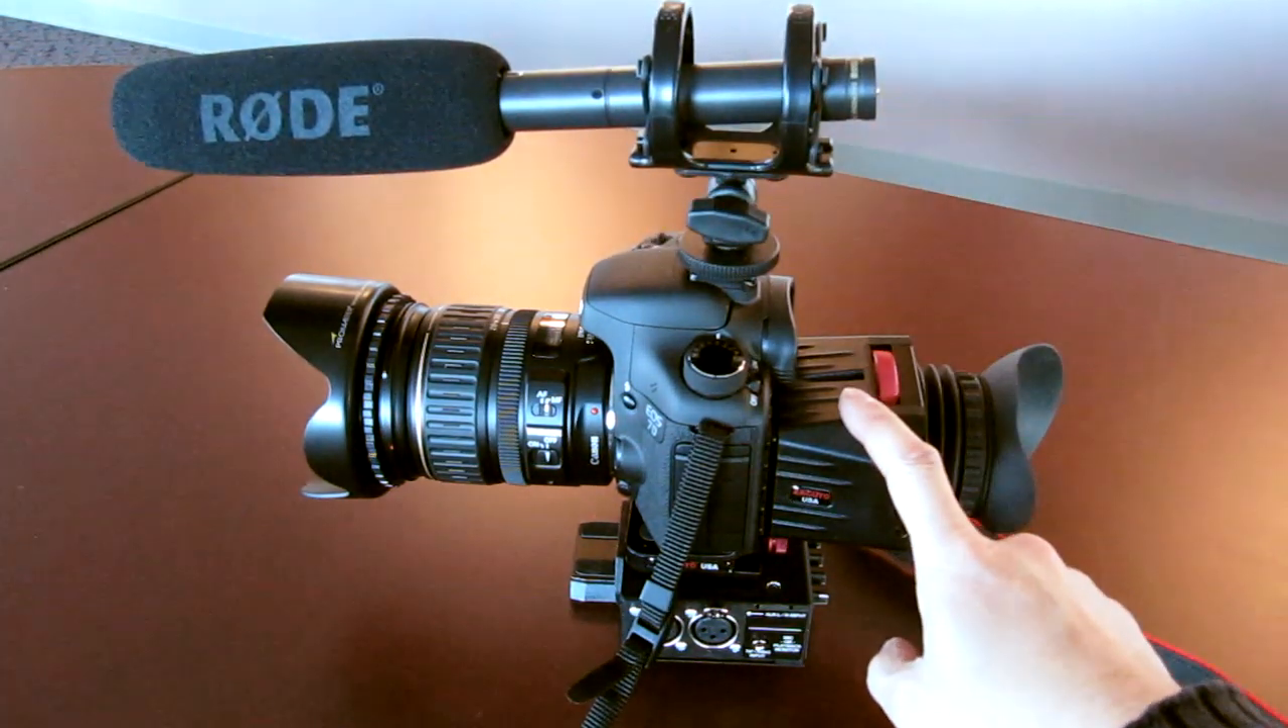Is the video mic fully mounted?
Yes.